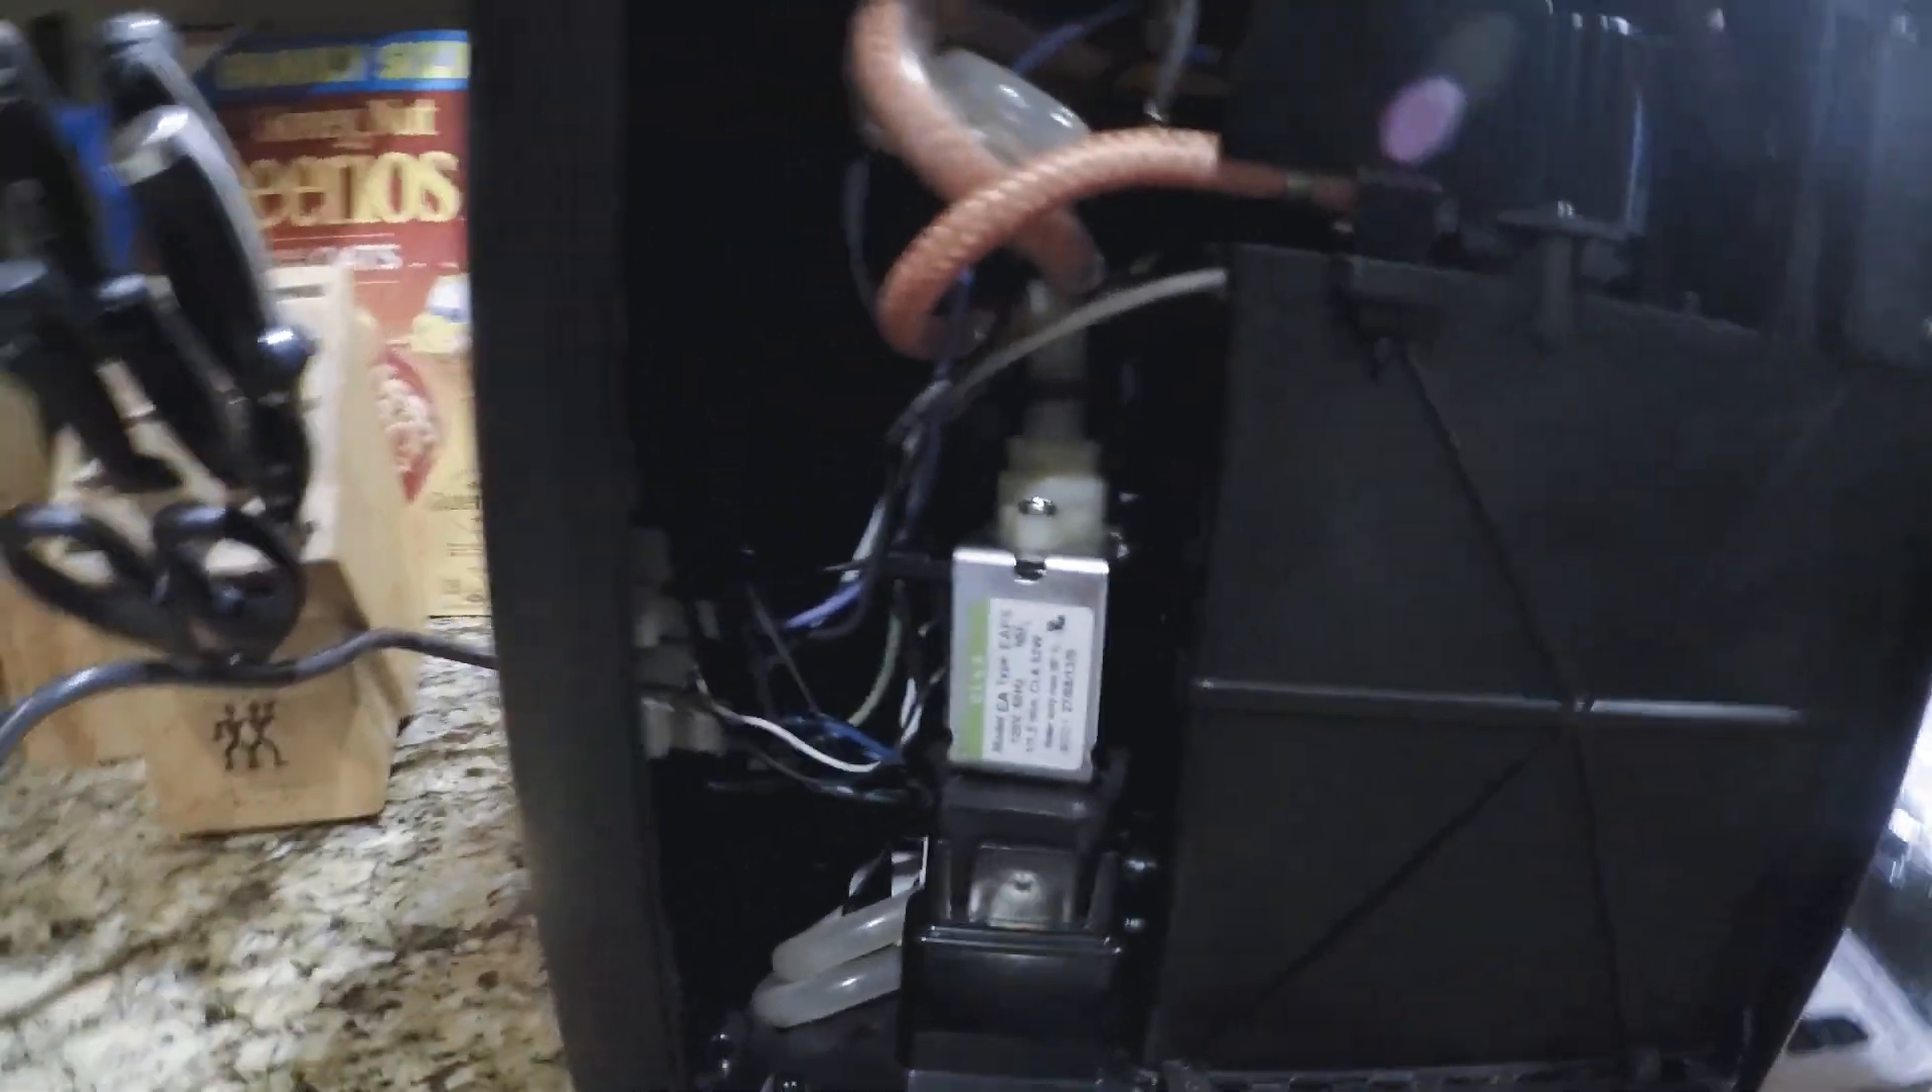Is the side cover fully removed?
Yes.